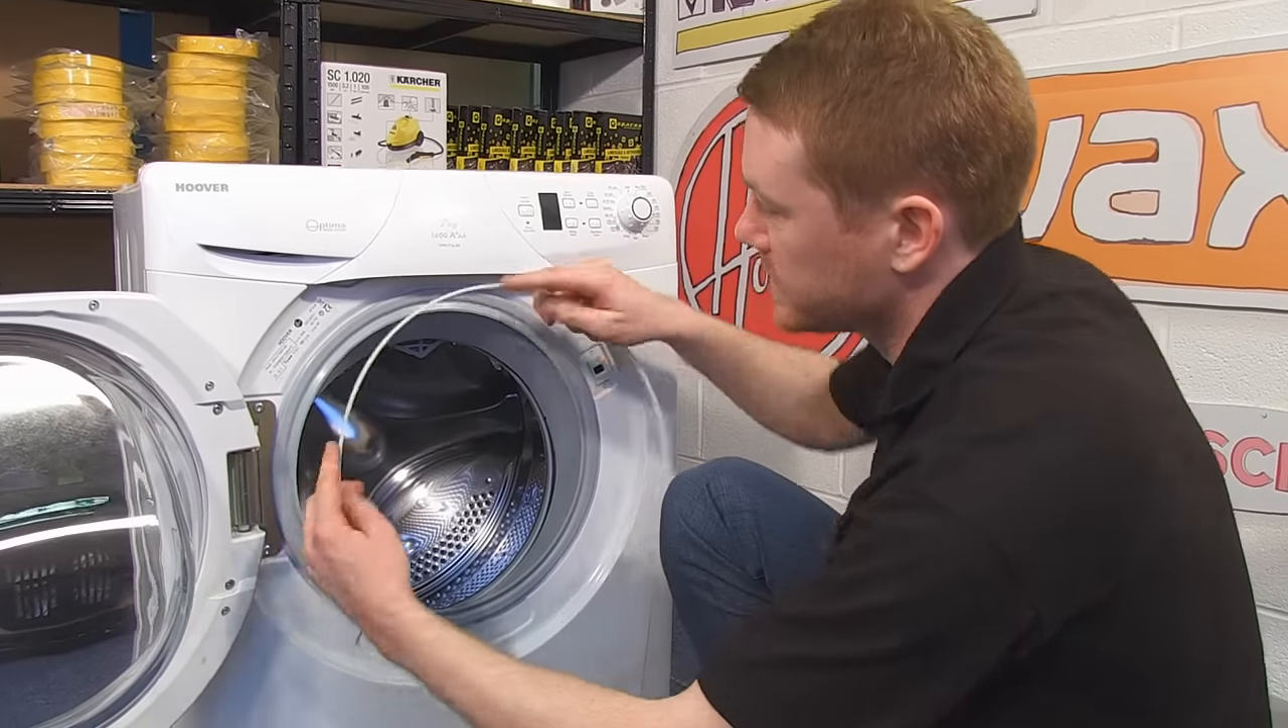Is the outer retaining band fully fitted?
No.